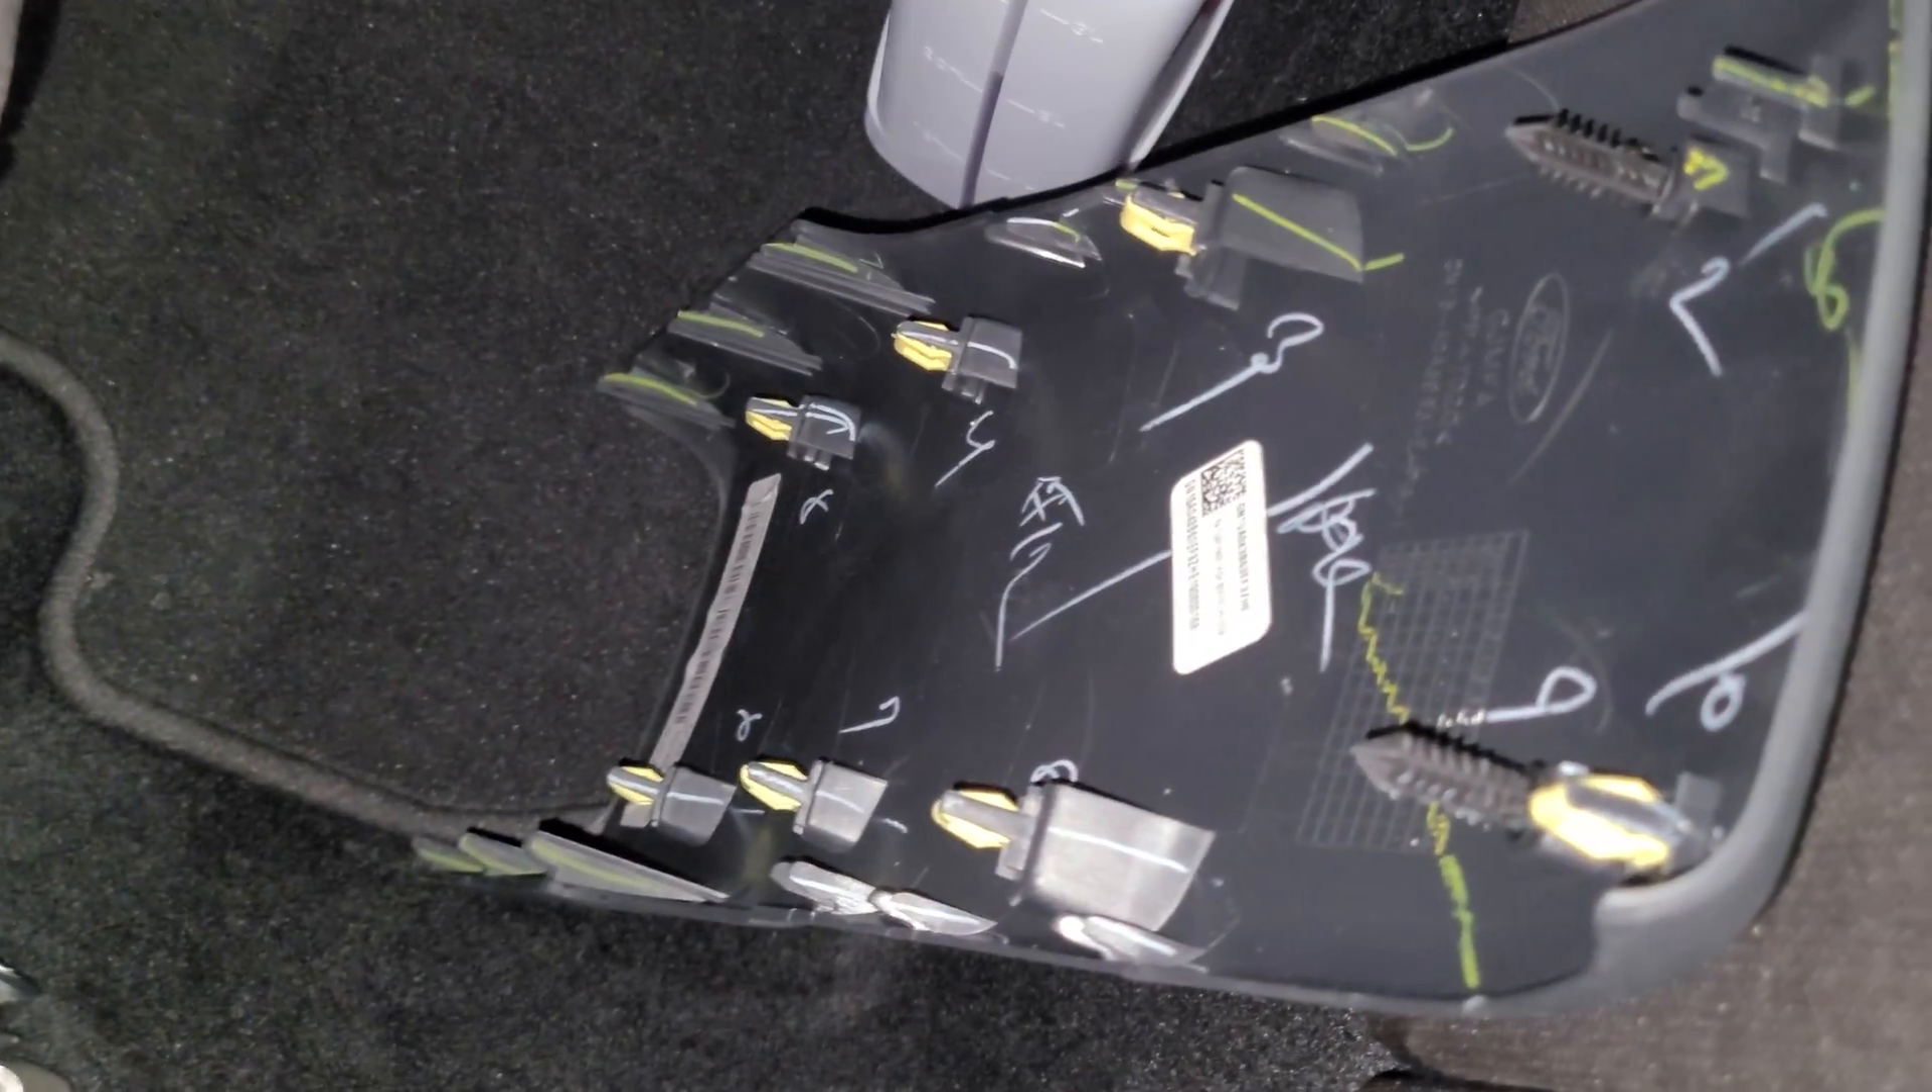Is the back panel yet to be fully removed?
No.